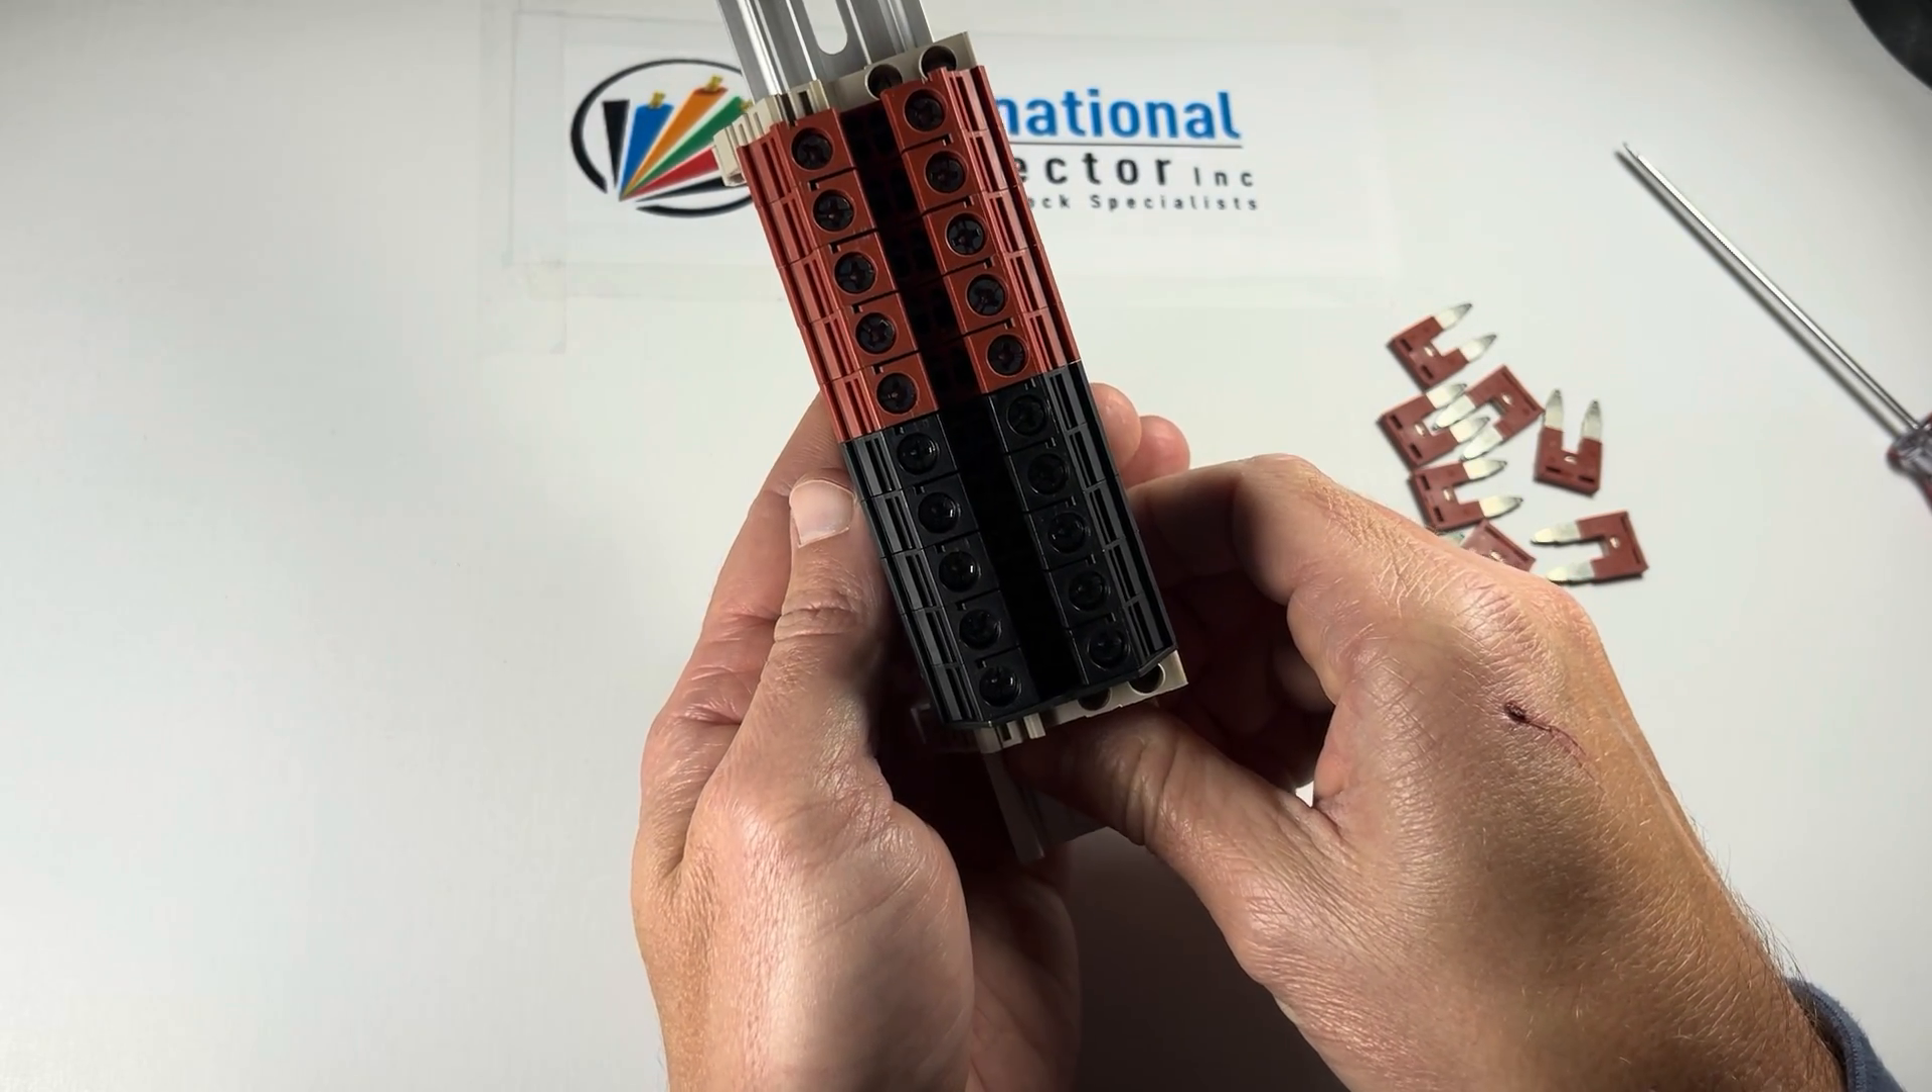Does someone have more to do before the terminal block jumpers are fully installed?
Yes.